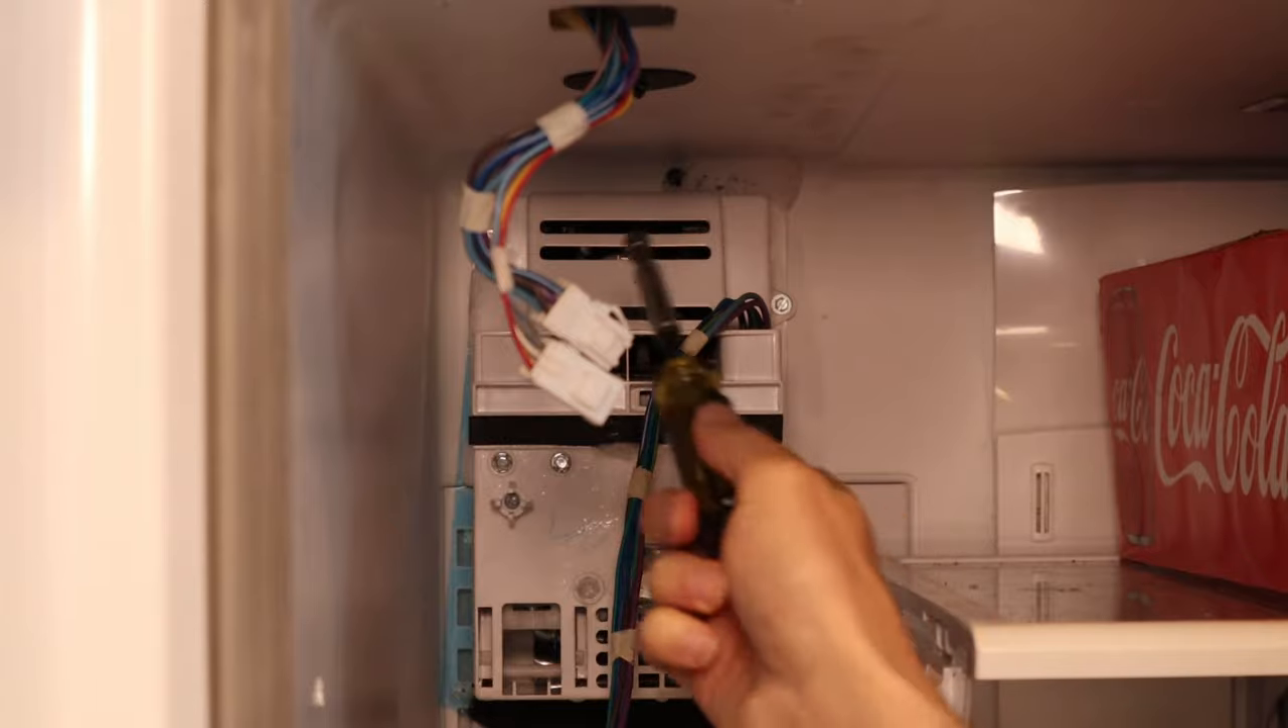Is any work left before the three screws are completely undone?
Yes.